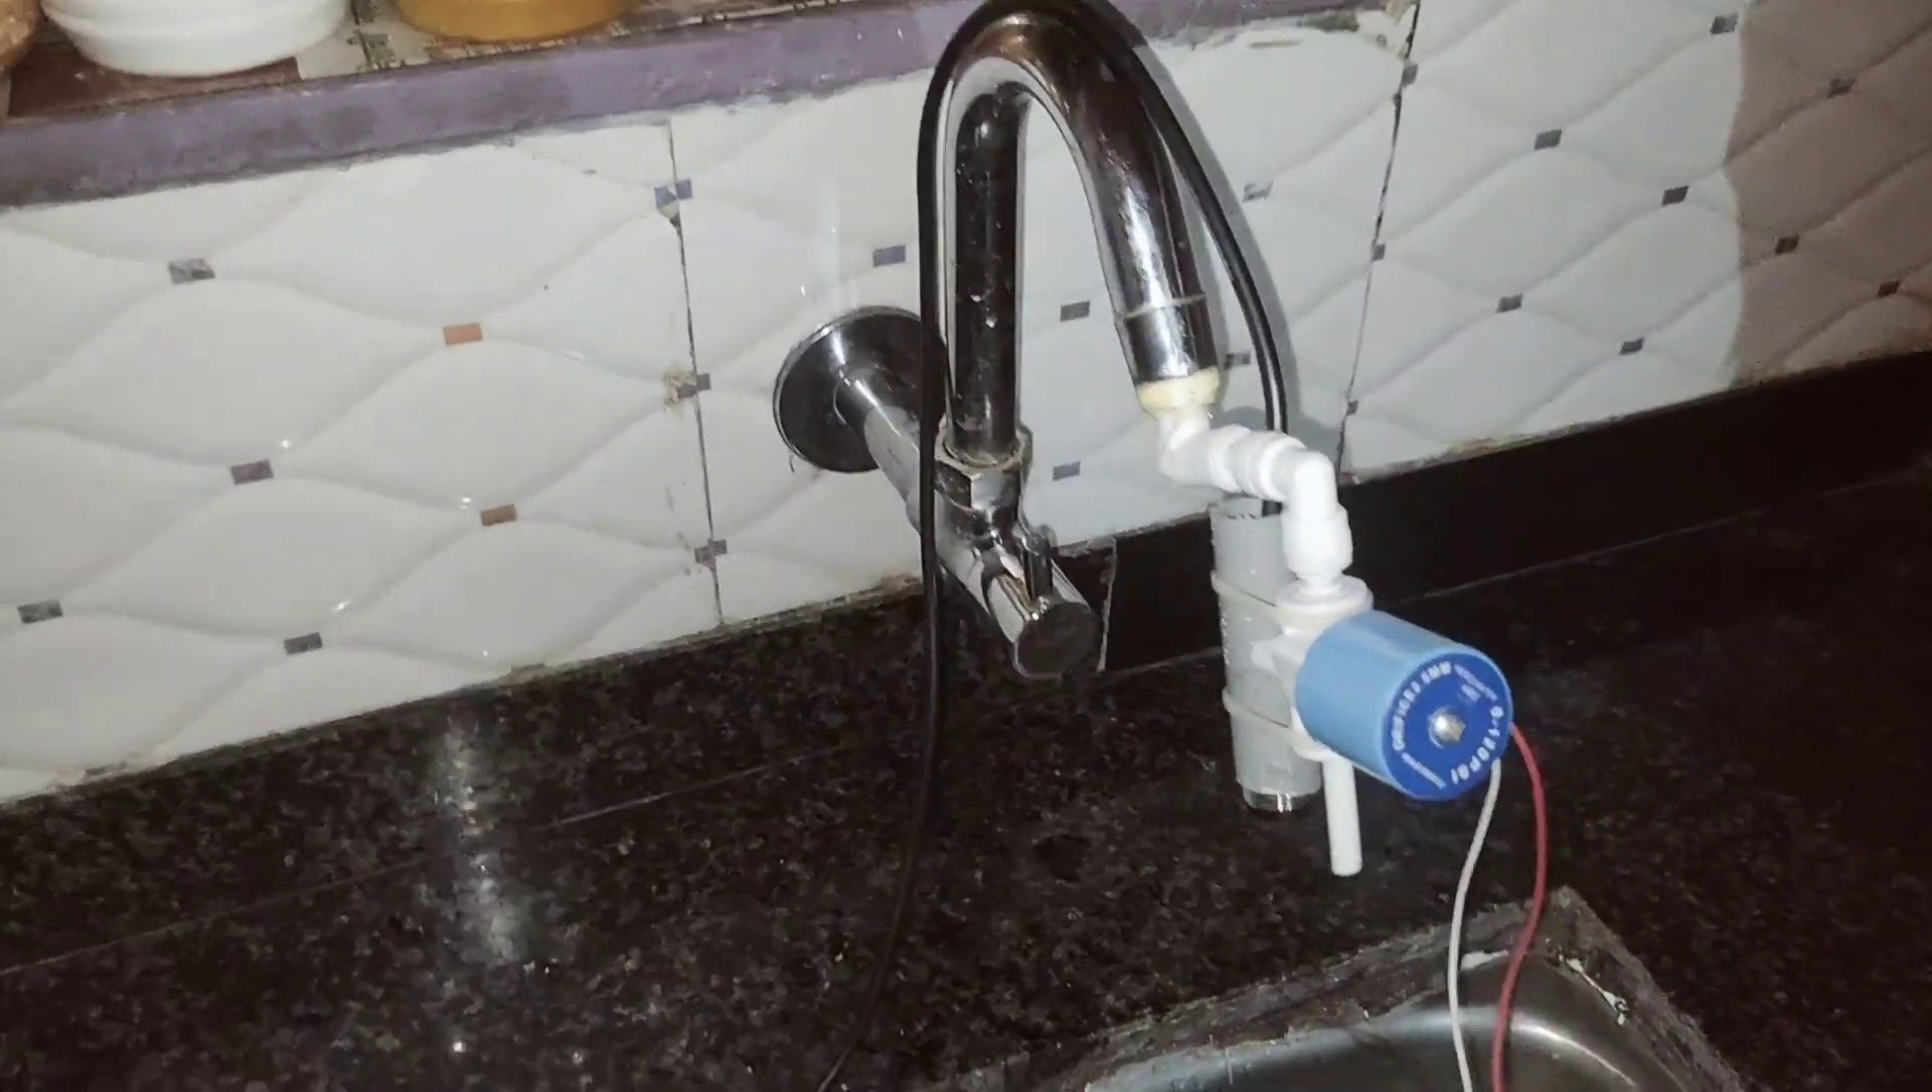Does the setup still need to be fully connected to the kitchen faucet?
No.